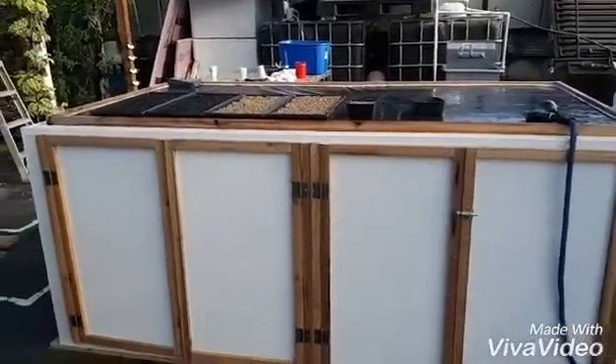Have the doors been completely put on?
Yes.